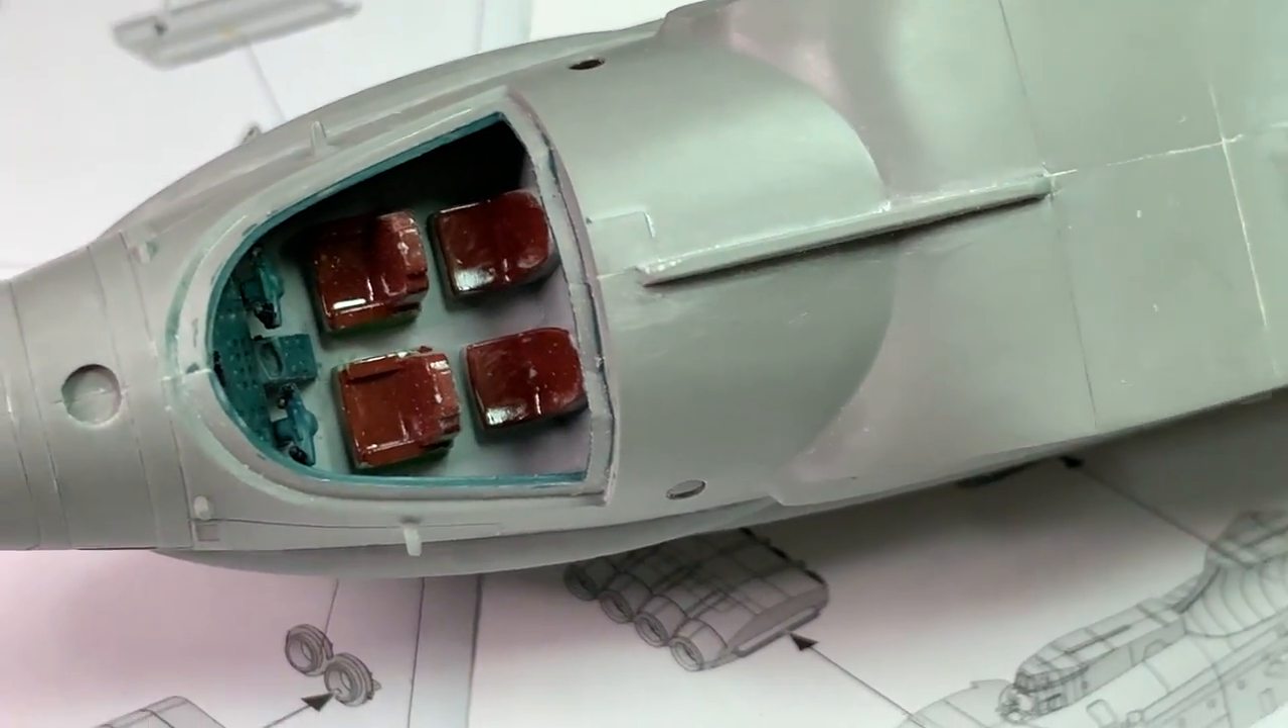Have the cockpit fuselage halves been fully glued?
Yes.